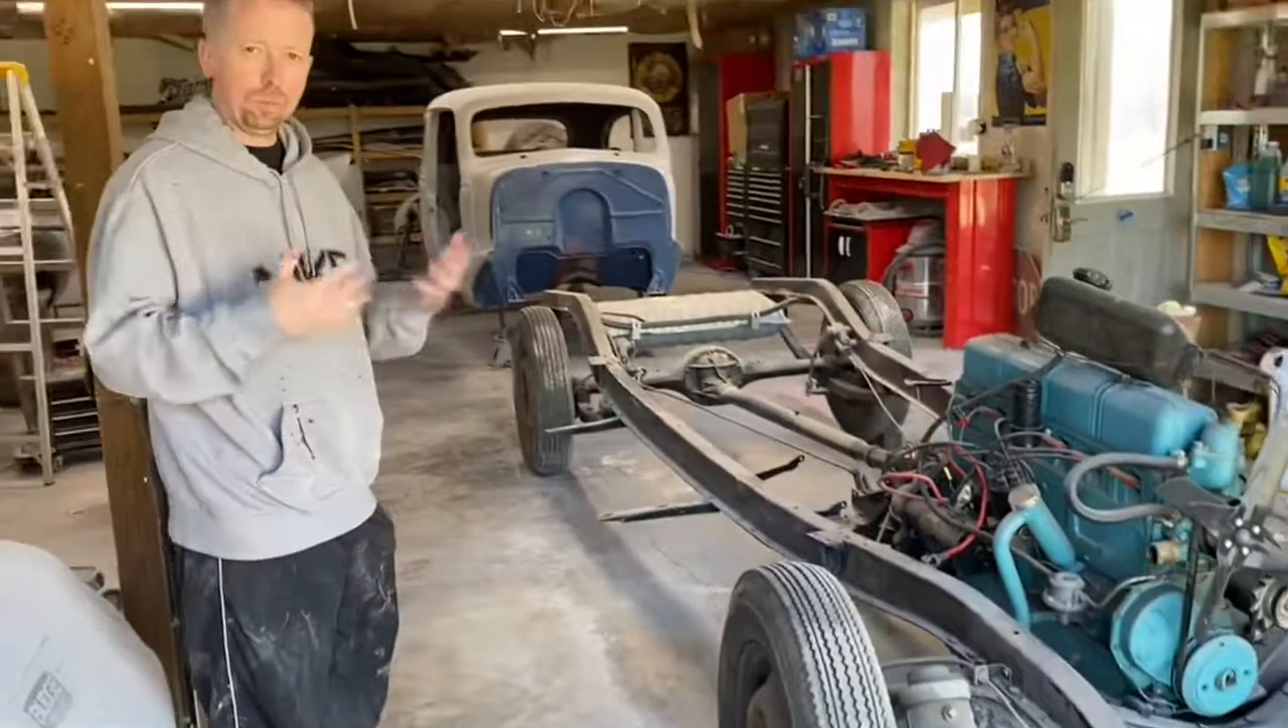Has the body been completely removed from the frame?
Yes.